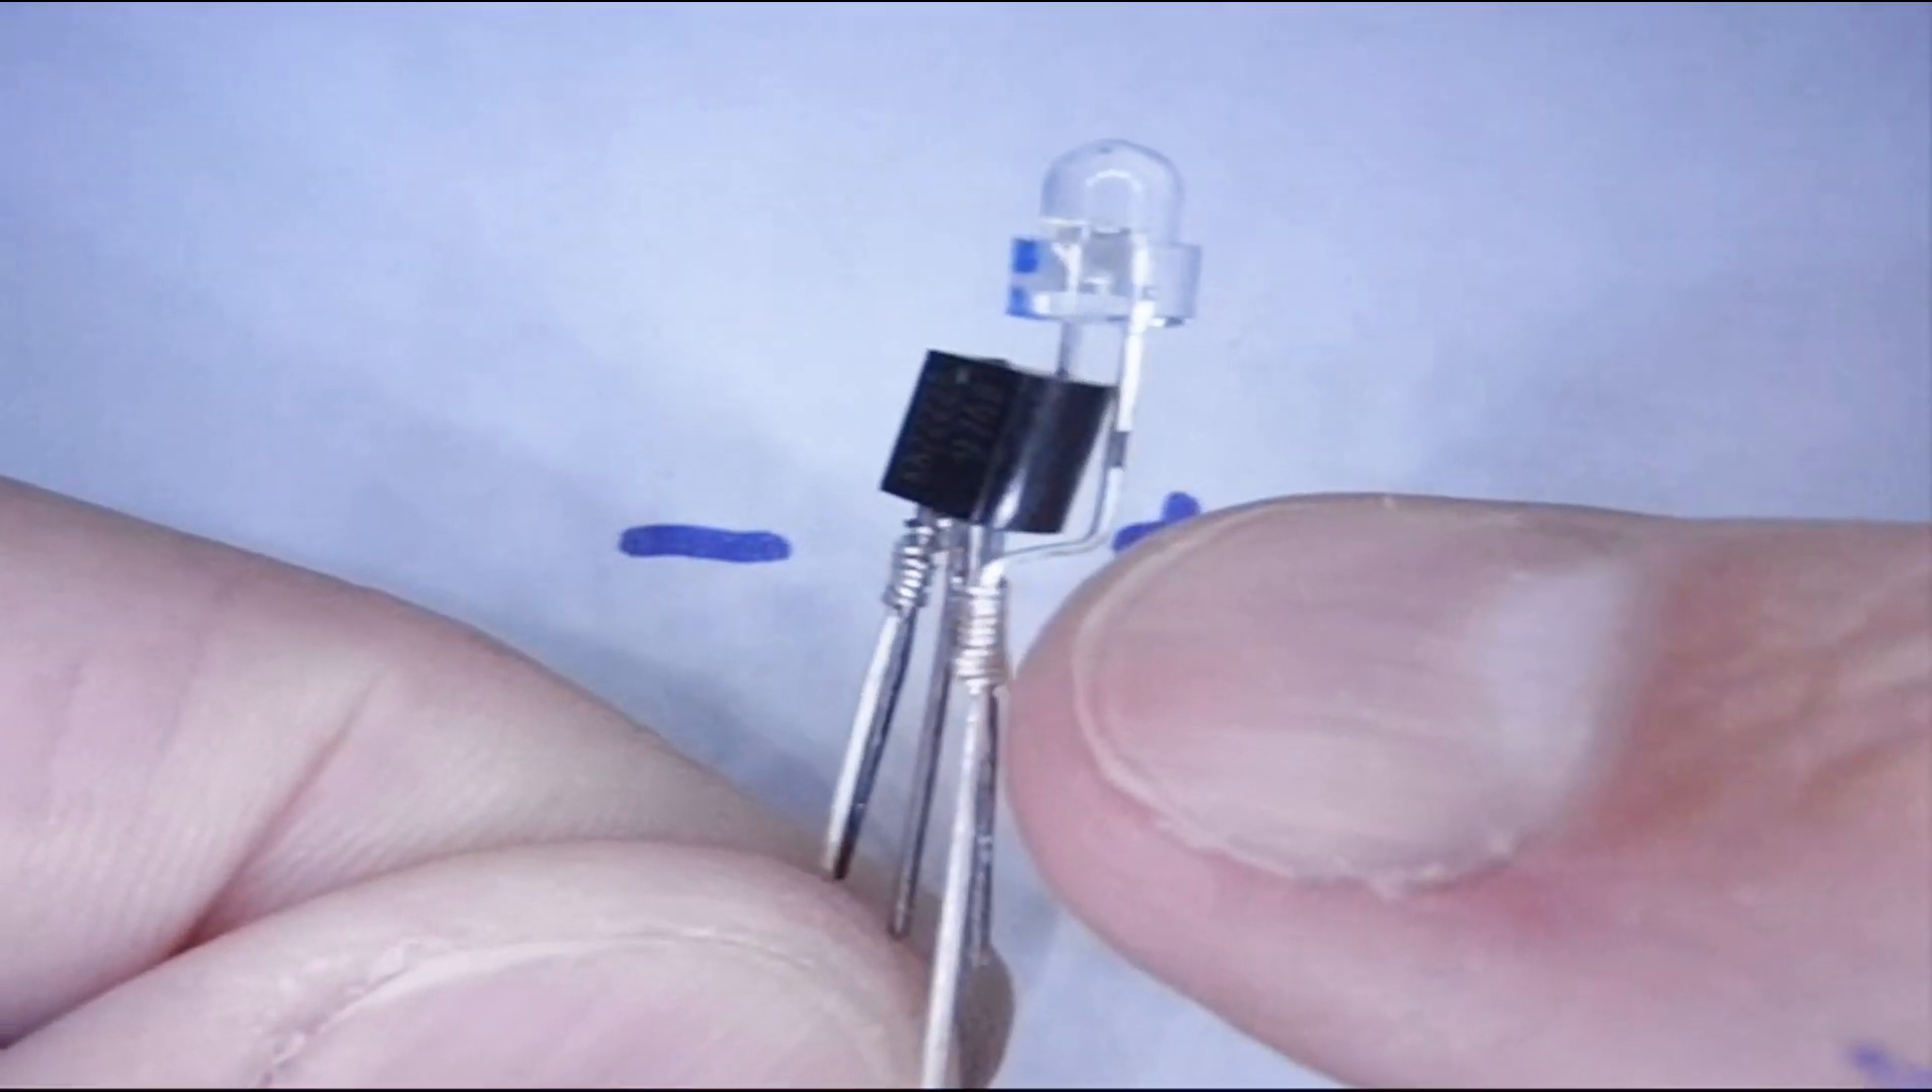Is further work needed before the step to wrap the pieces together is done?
No.